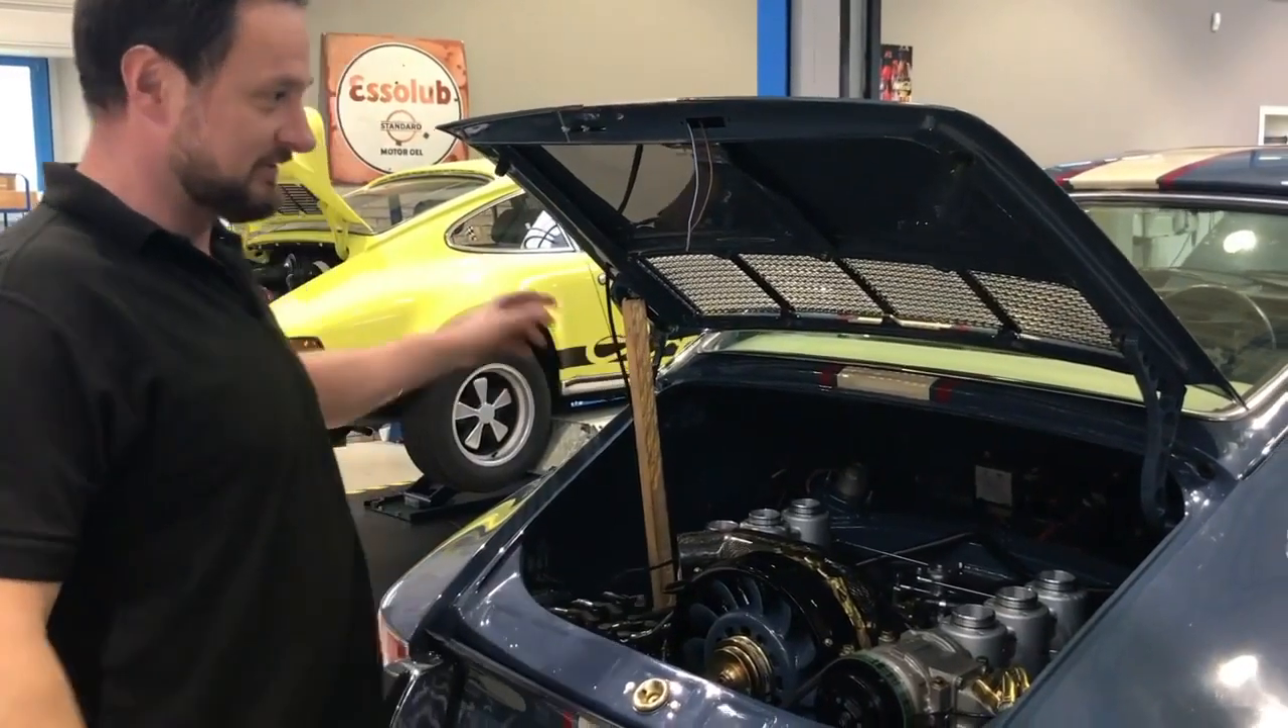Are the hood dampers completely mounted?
No.